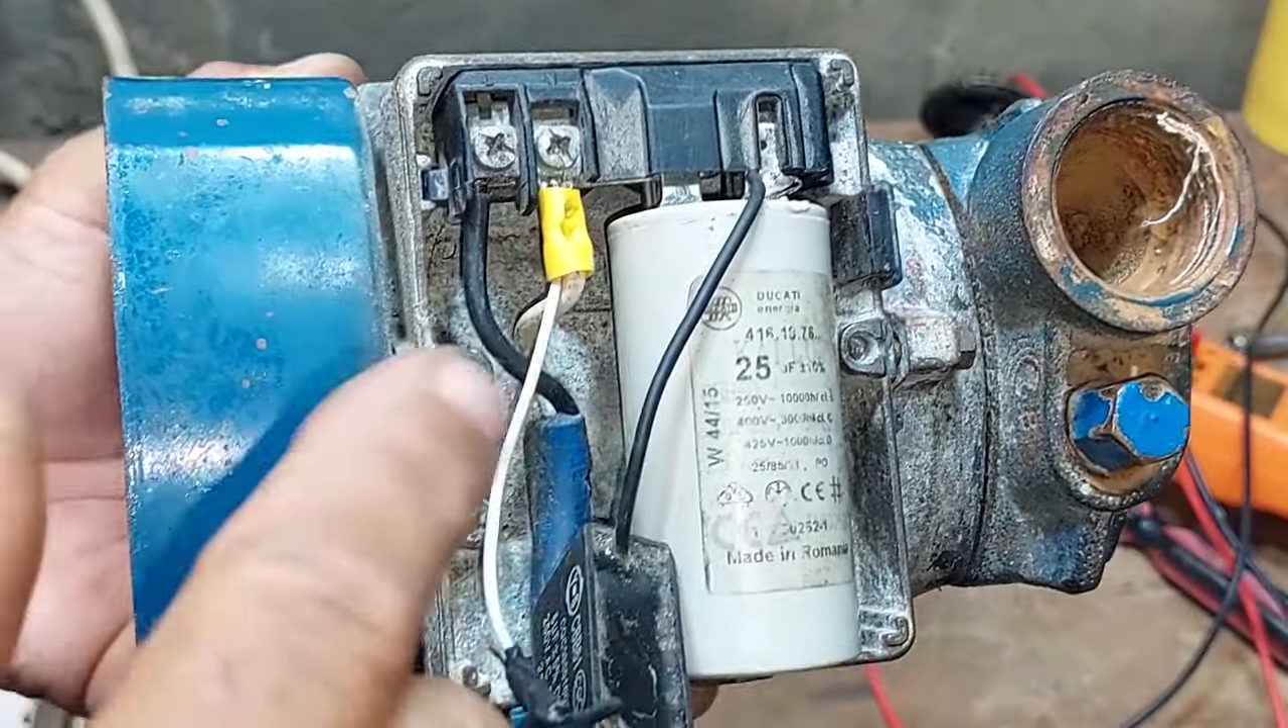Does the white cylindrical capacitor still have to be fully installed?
No.